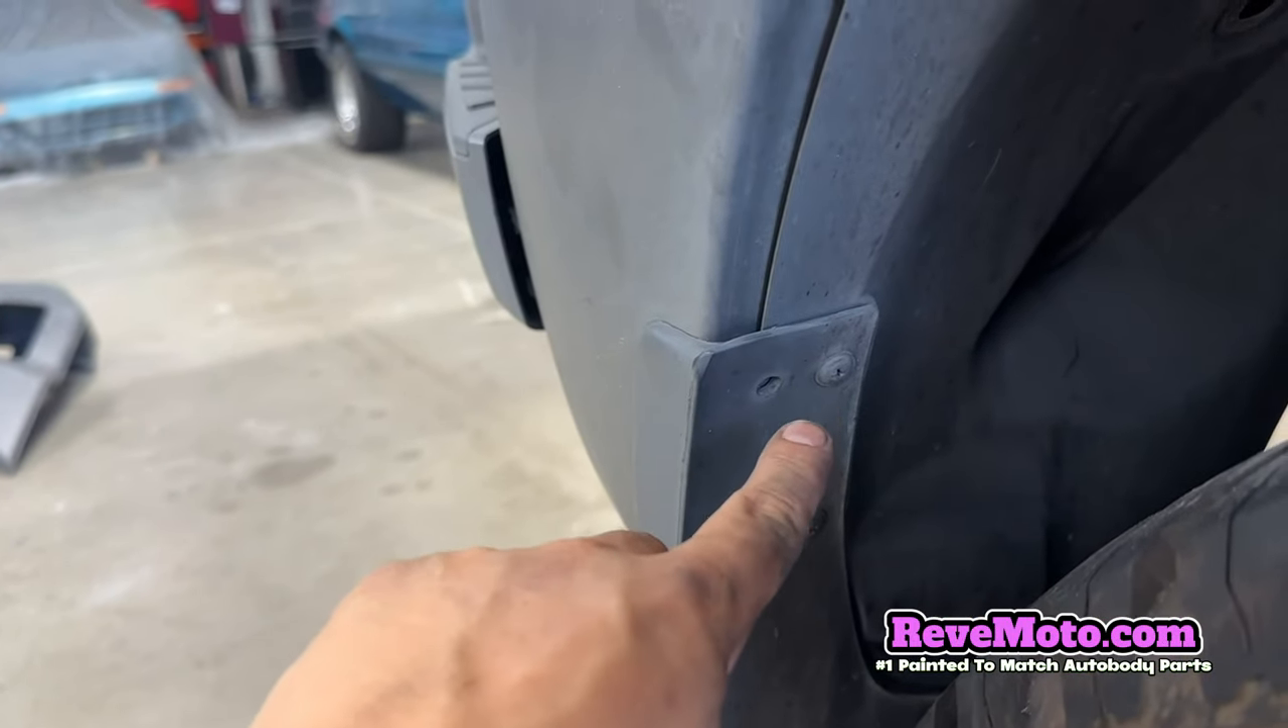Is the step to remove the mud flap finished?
No.